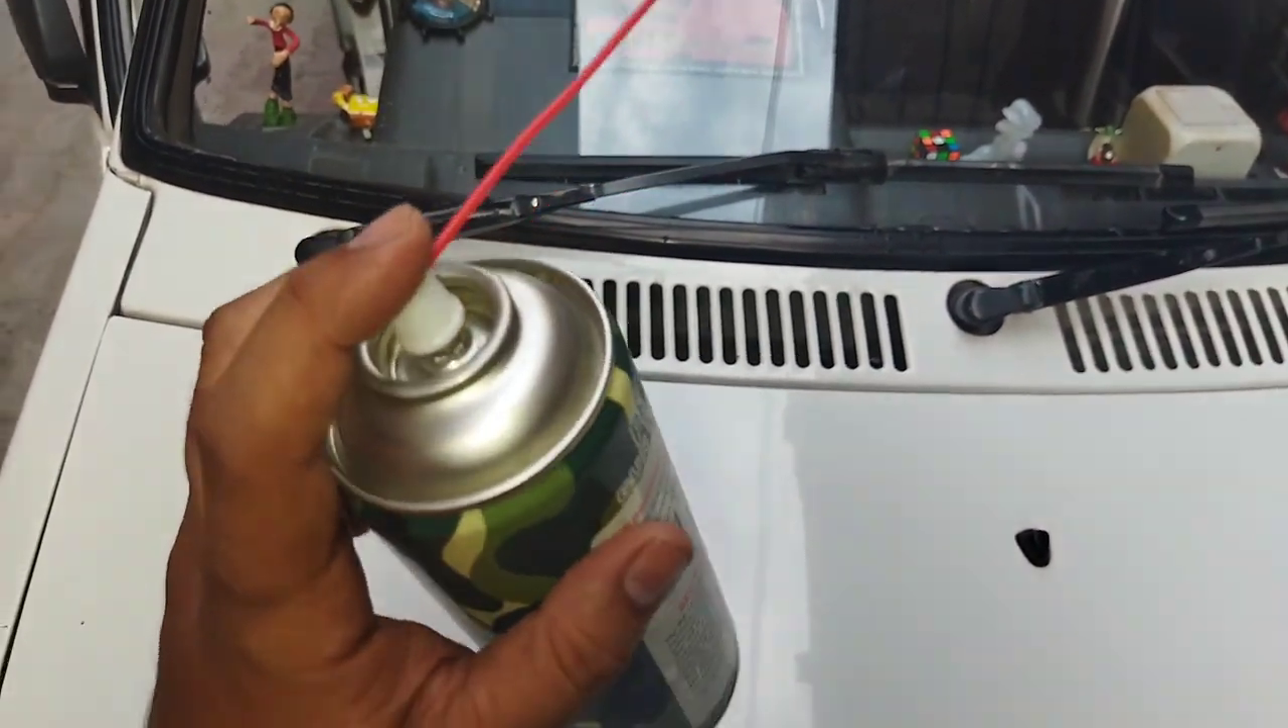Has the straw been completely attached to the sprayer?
Yes.